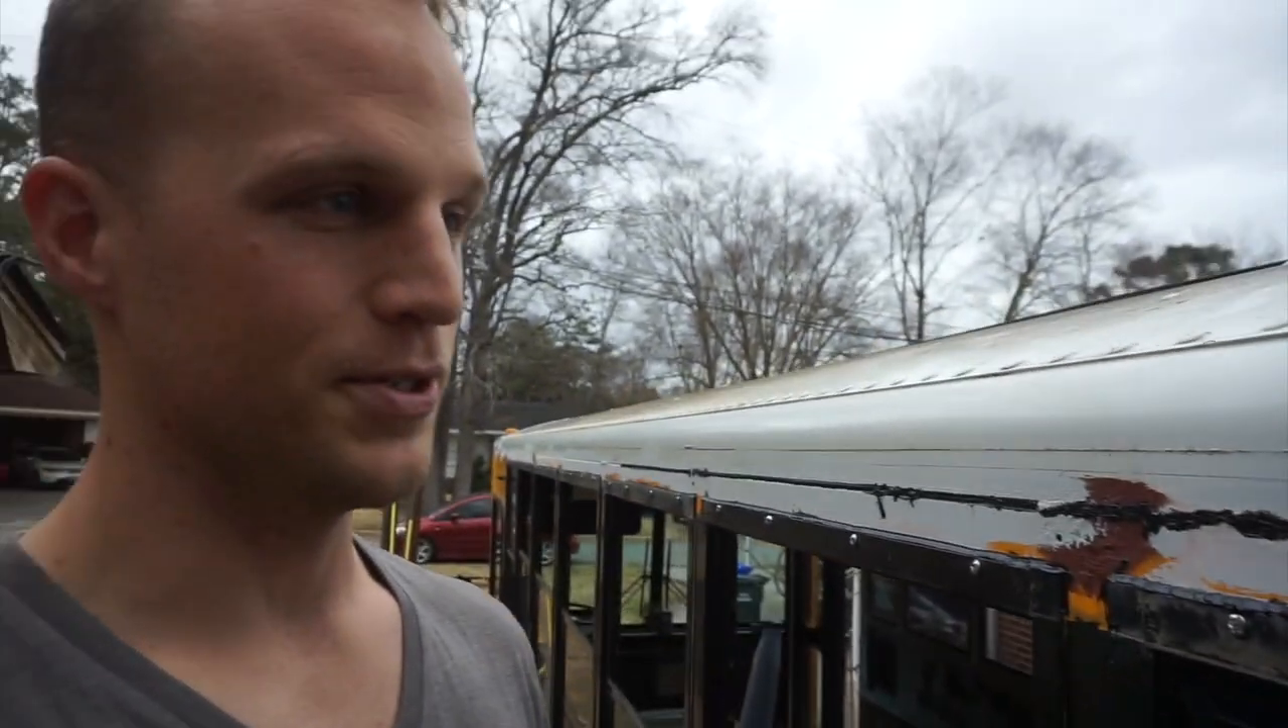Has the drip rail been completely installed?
No.